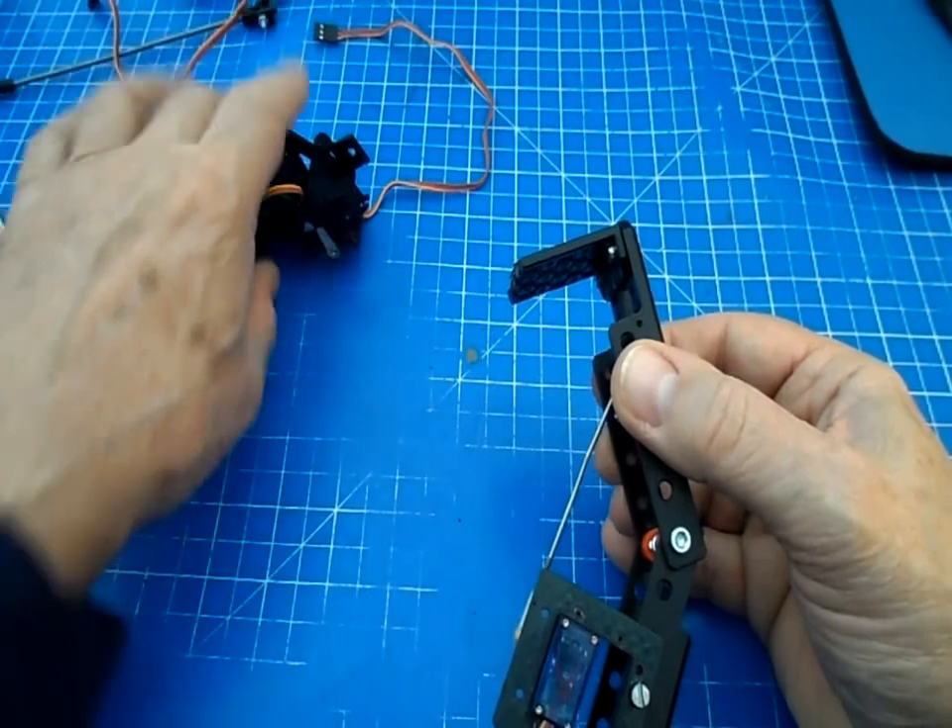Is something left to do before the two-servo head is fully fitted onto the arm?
Yes.